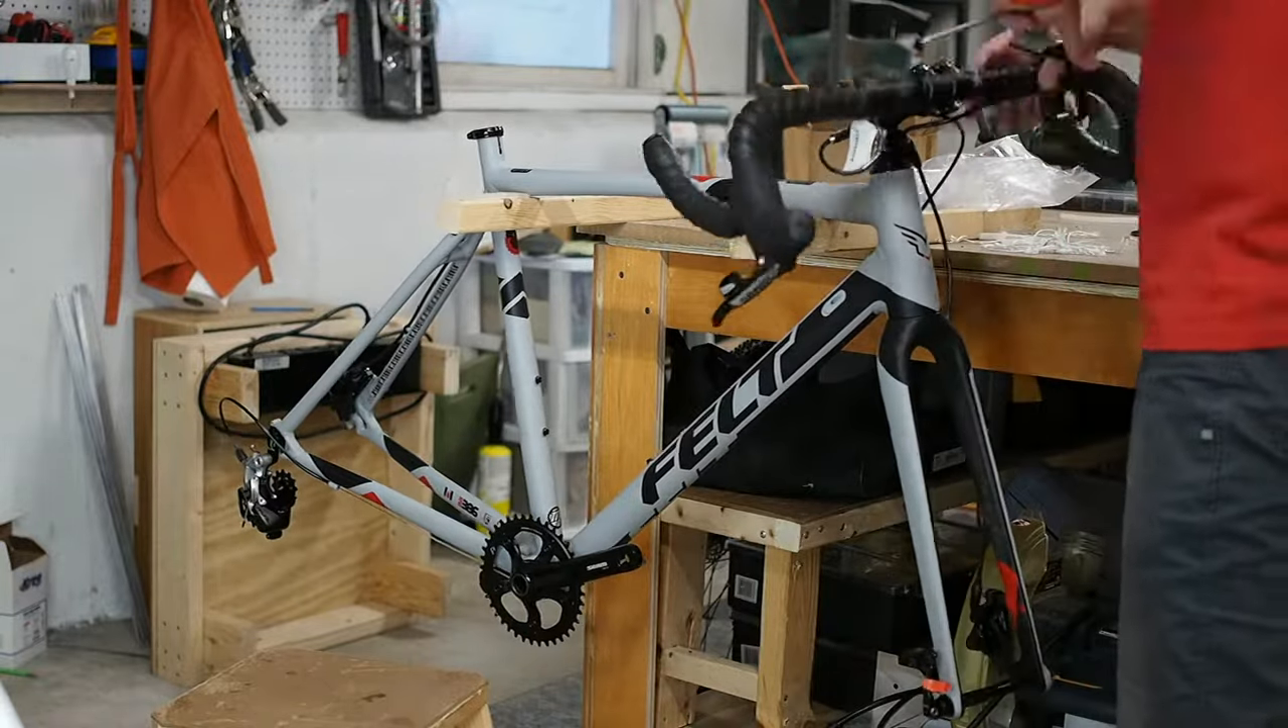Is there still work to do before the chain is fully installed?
Yes.